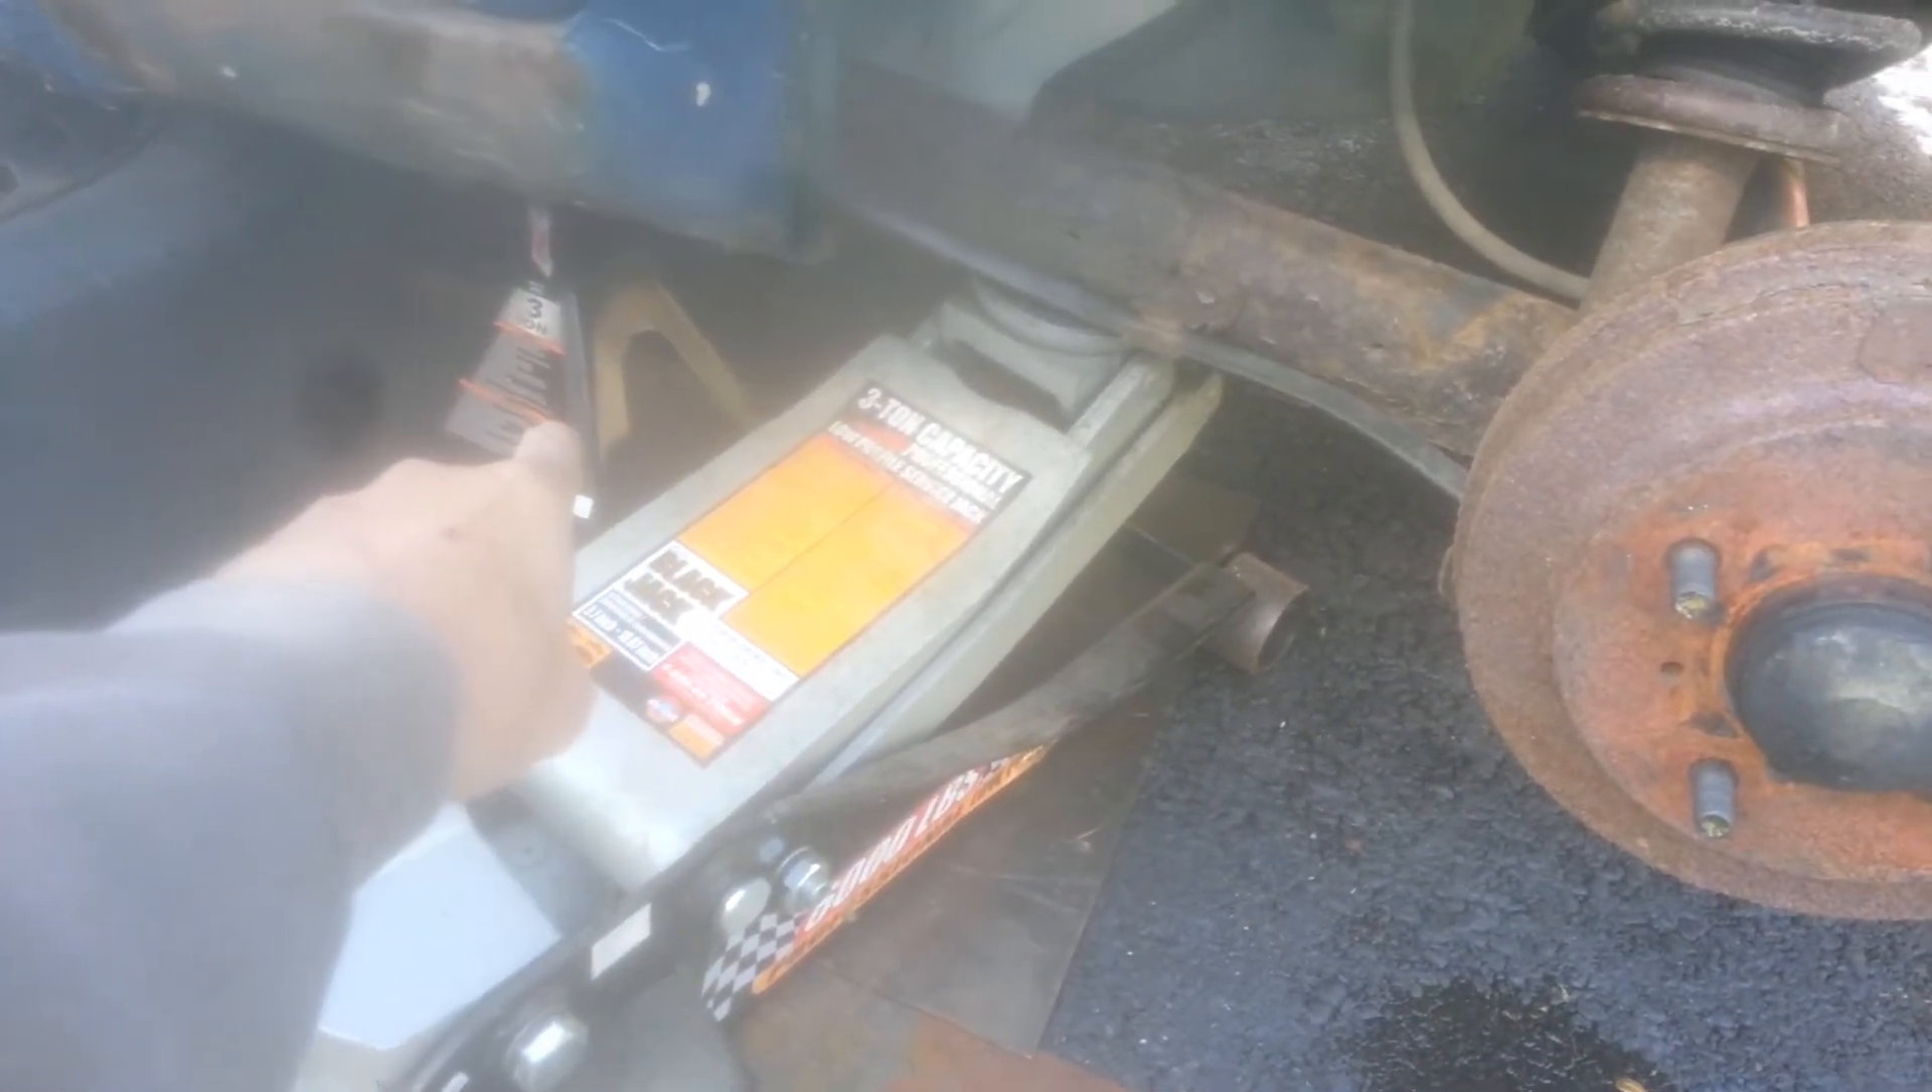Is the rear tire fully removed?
Yes.